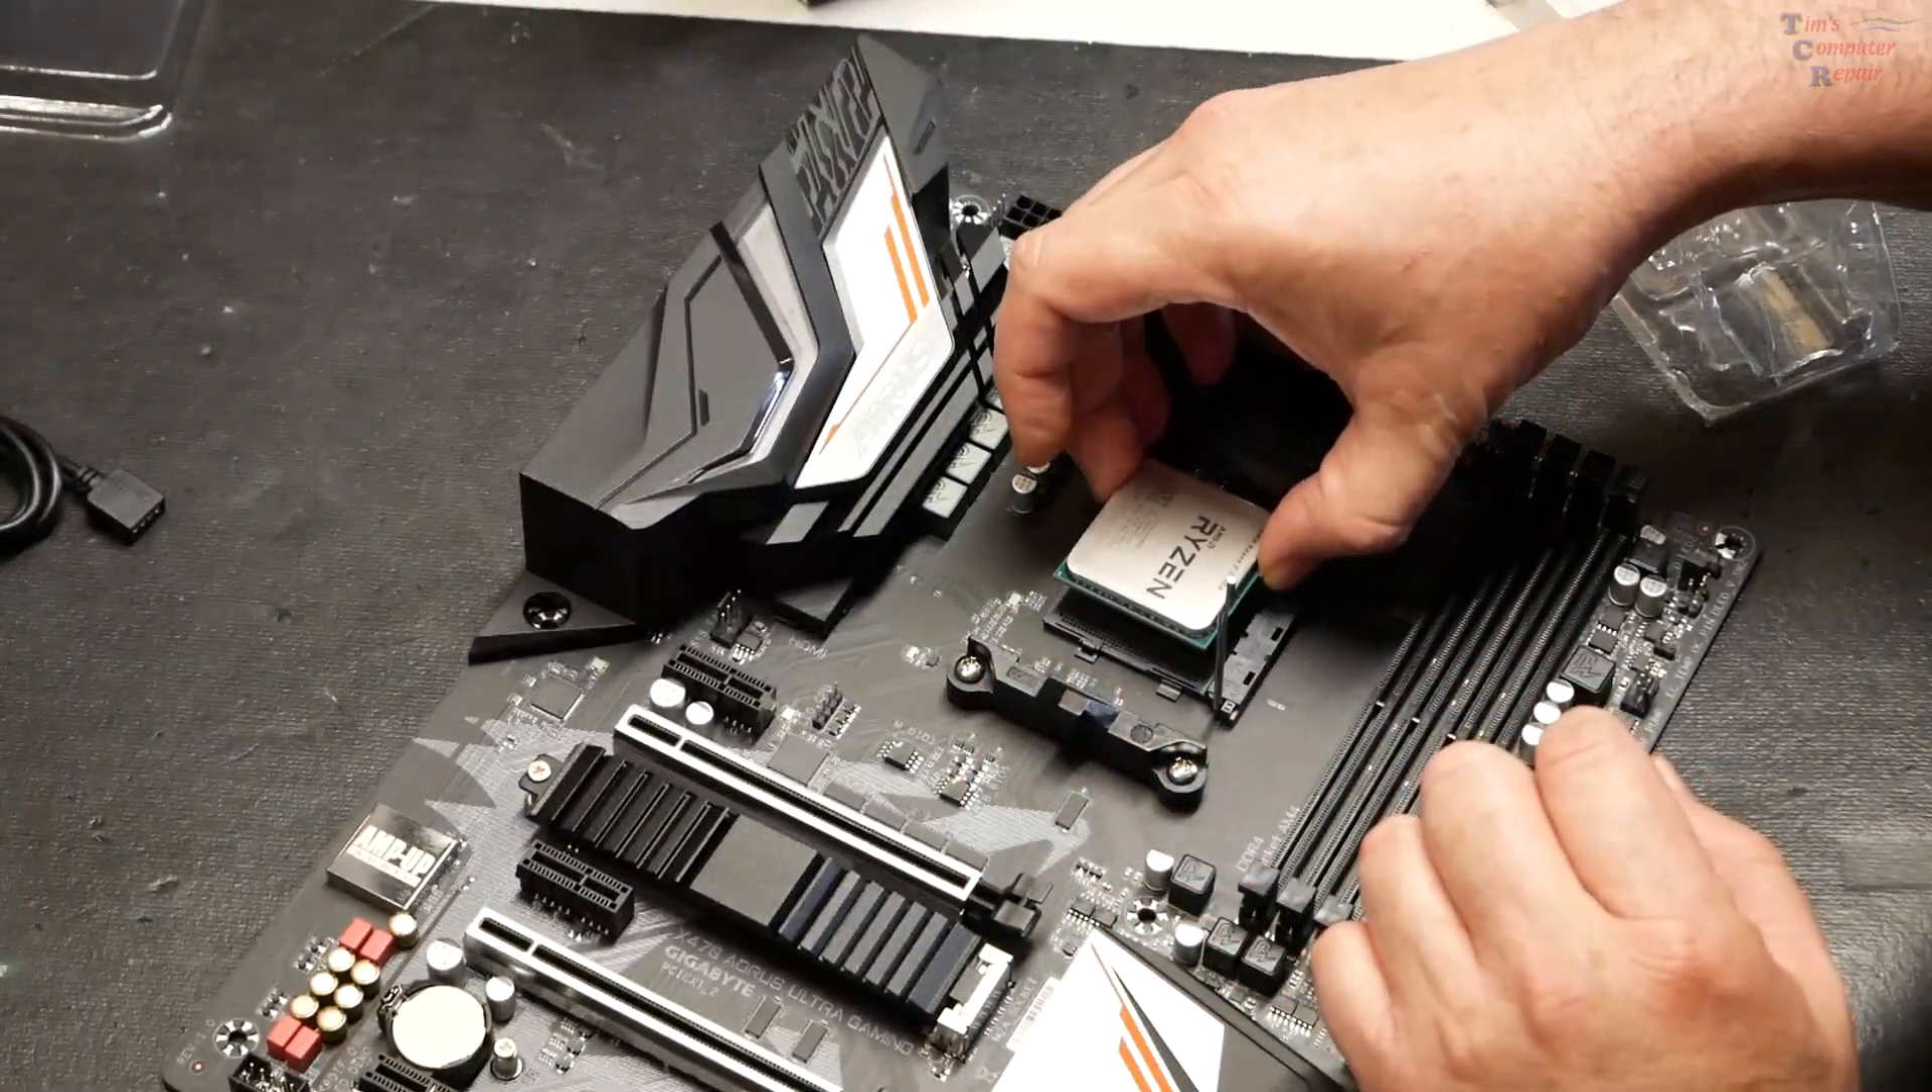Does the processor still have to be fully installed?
Yes.